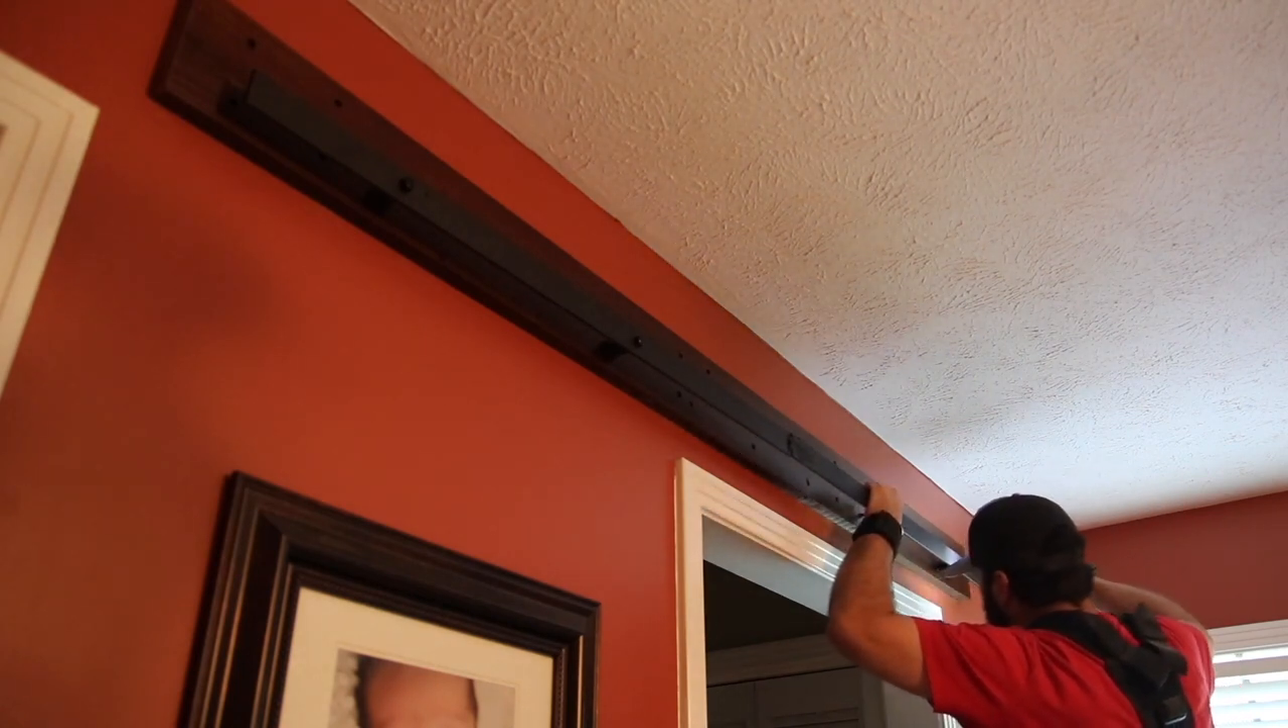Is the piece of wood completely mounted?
Yes.